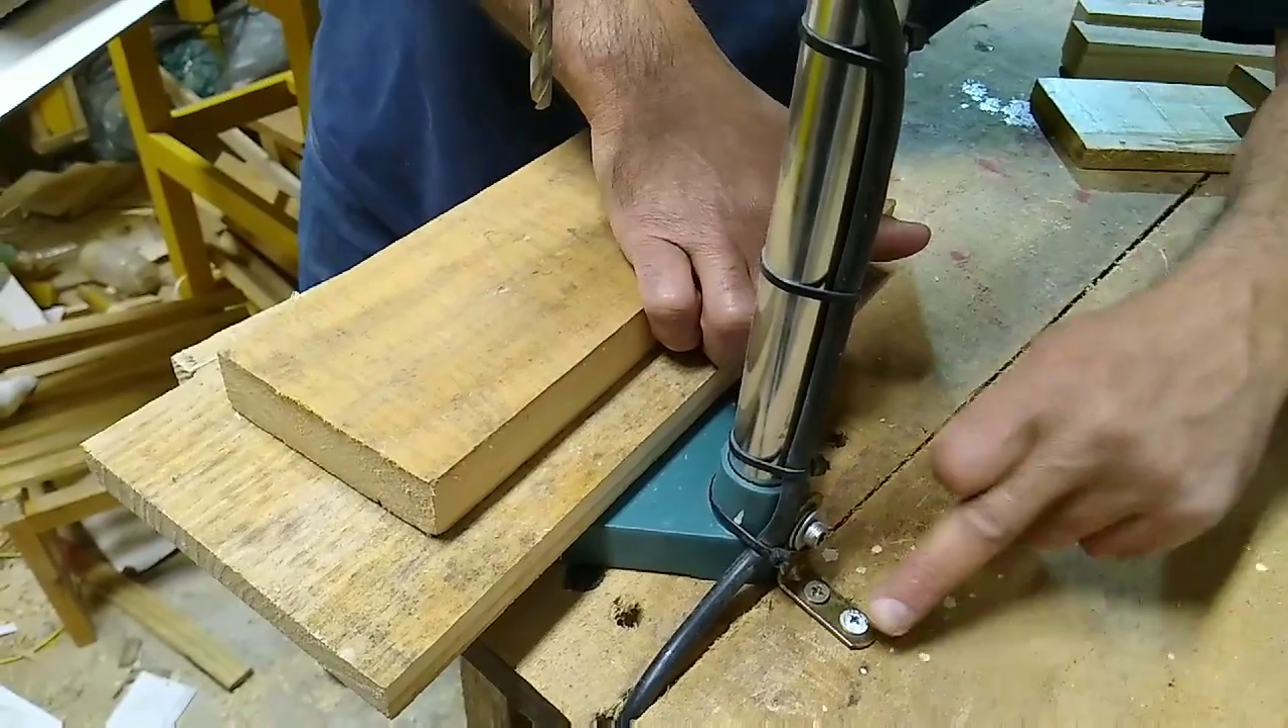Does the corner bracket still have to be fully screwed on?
No.